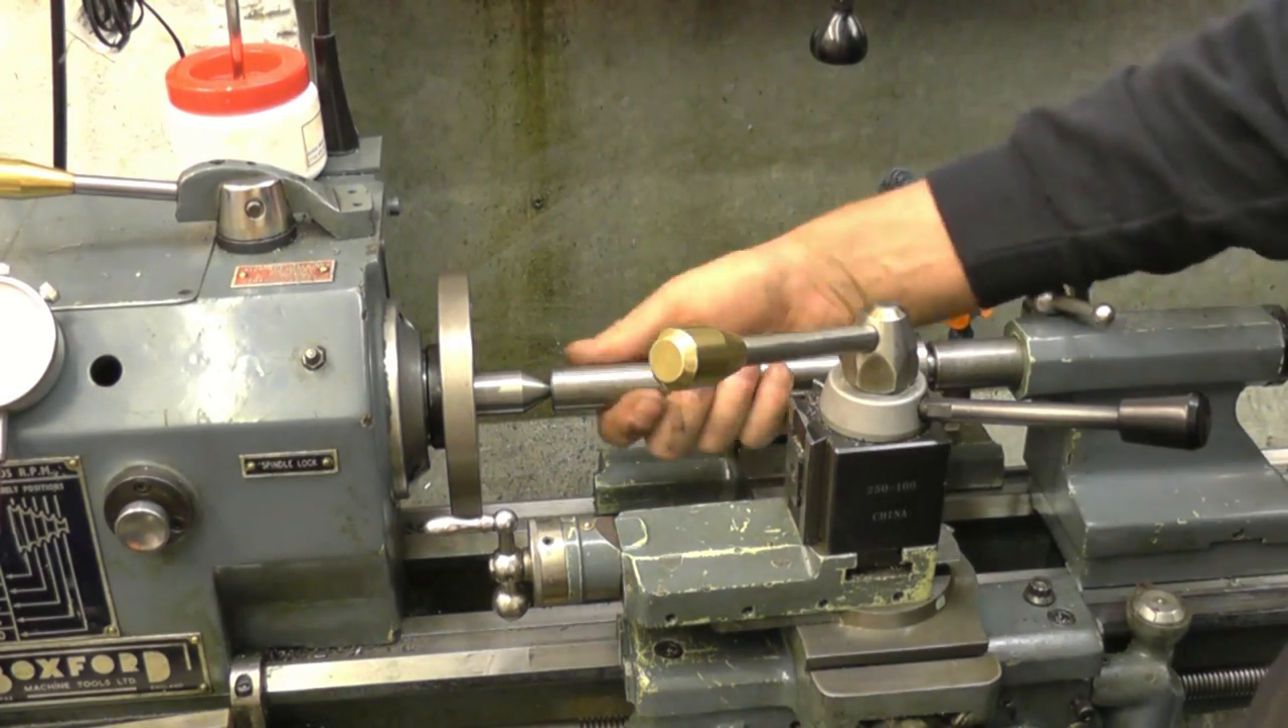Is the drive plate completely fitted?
Yes.